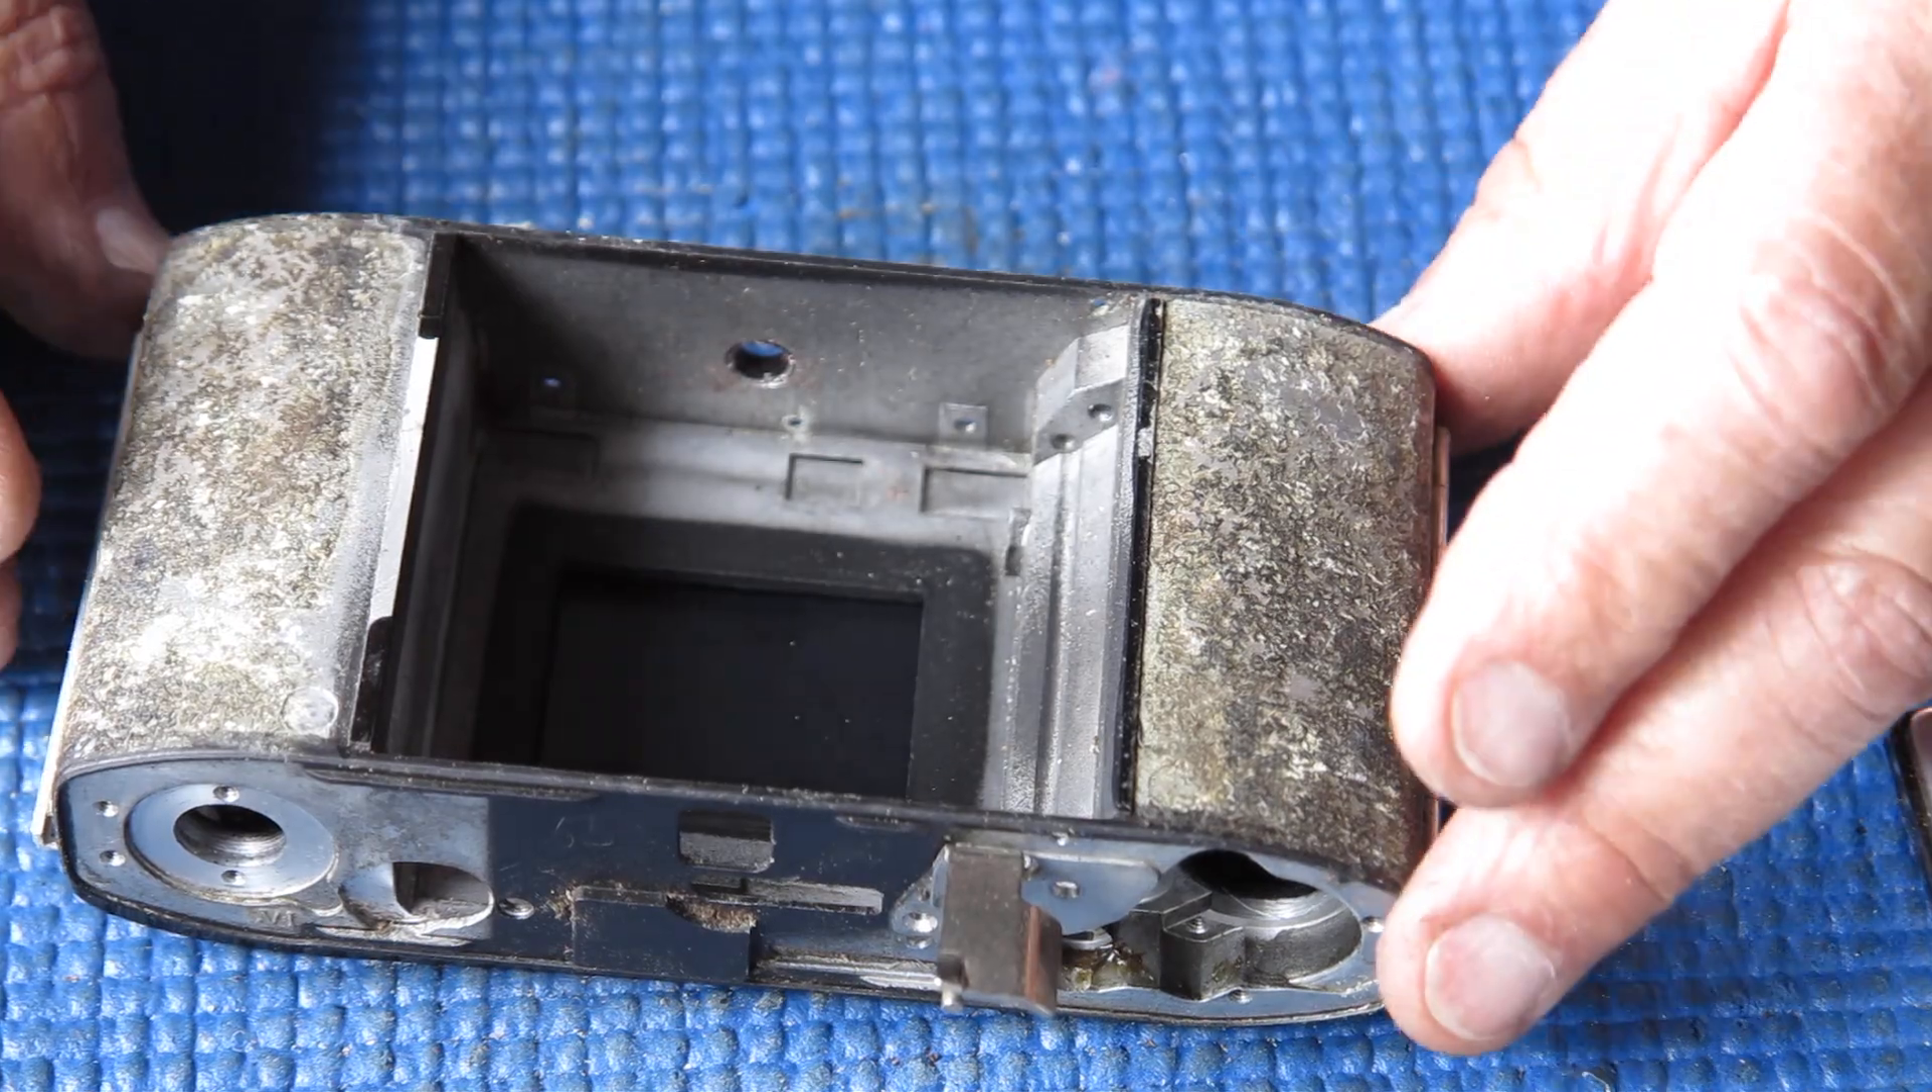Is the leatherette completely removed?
Yes.